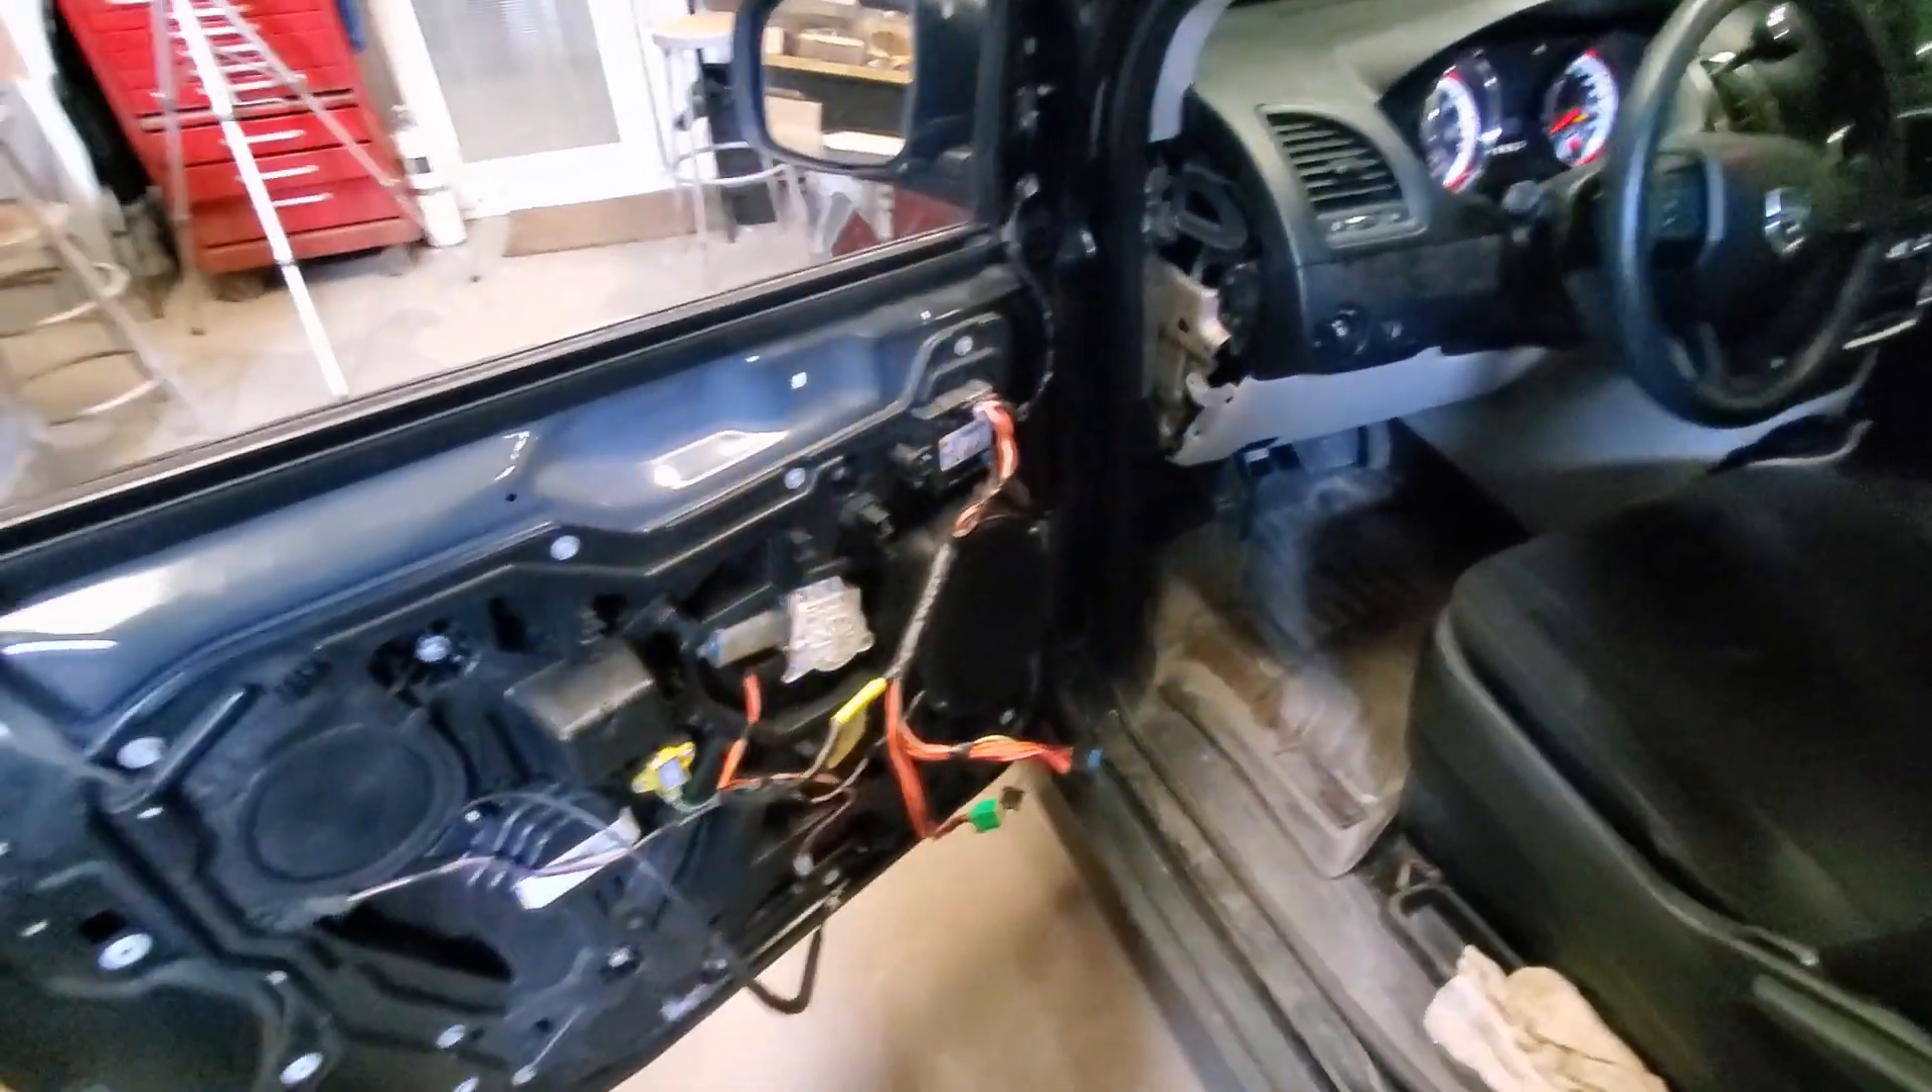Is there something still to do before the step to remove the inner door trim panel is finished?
No.